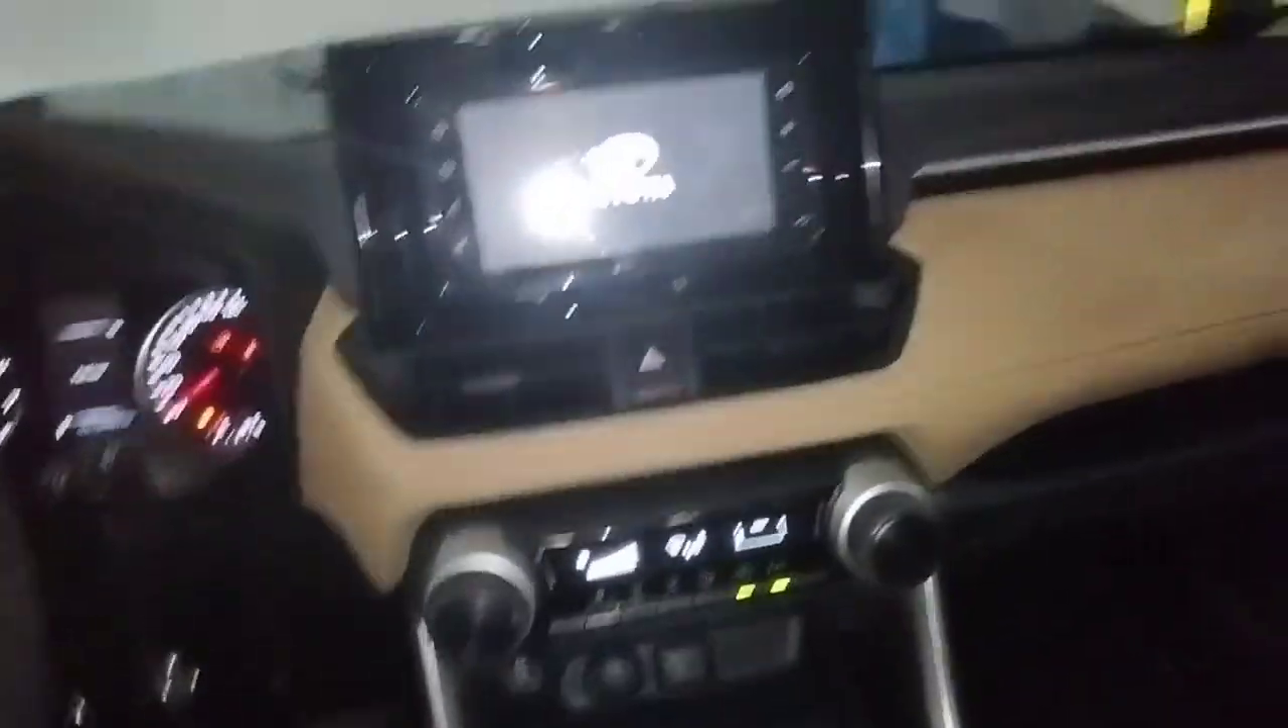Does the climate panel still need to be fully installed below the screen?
No.